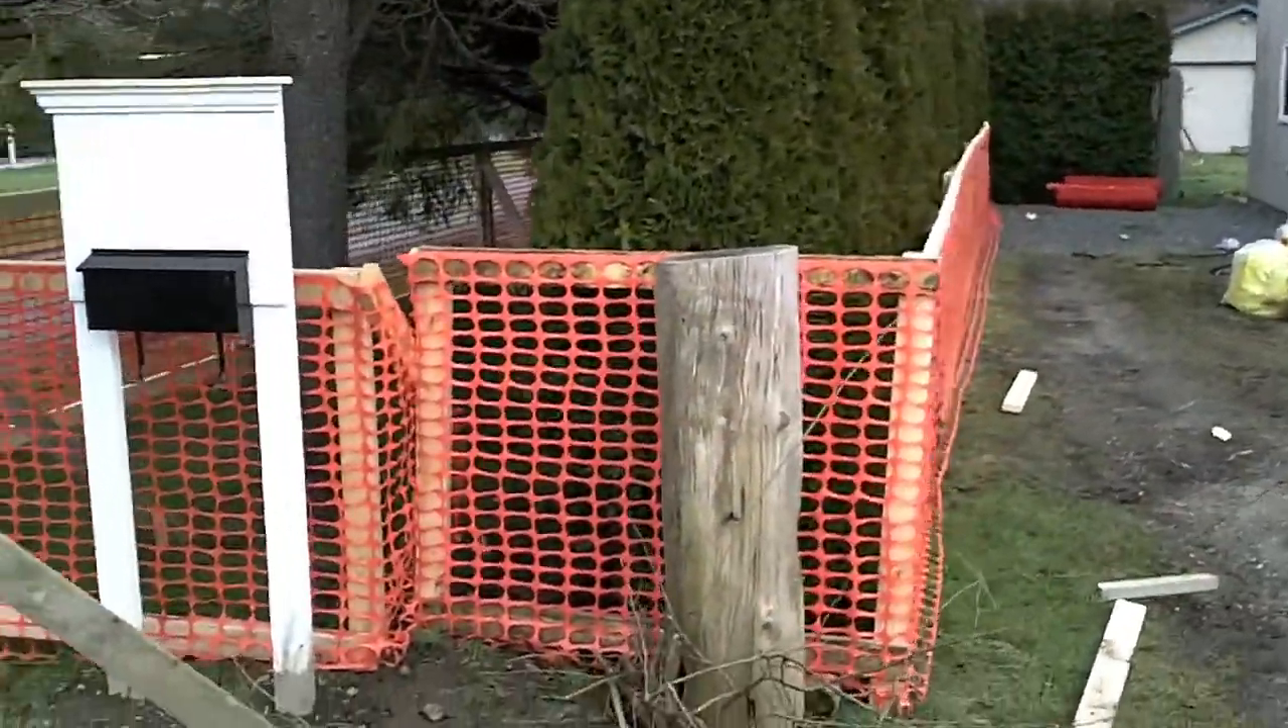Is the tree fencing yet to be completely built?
No.